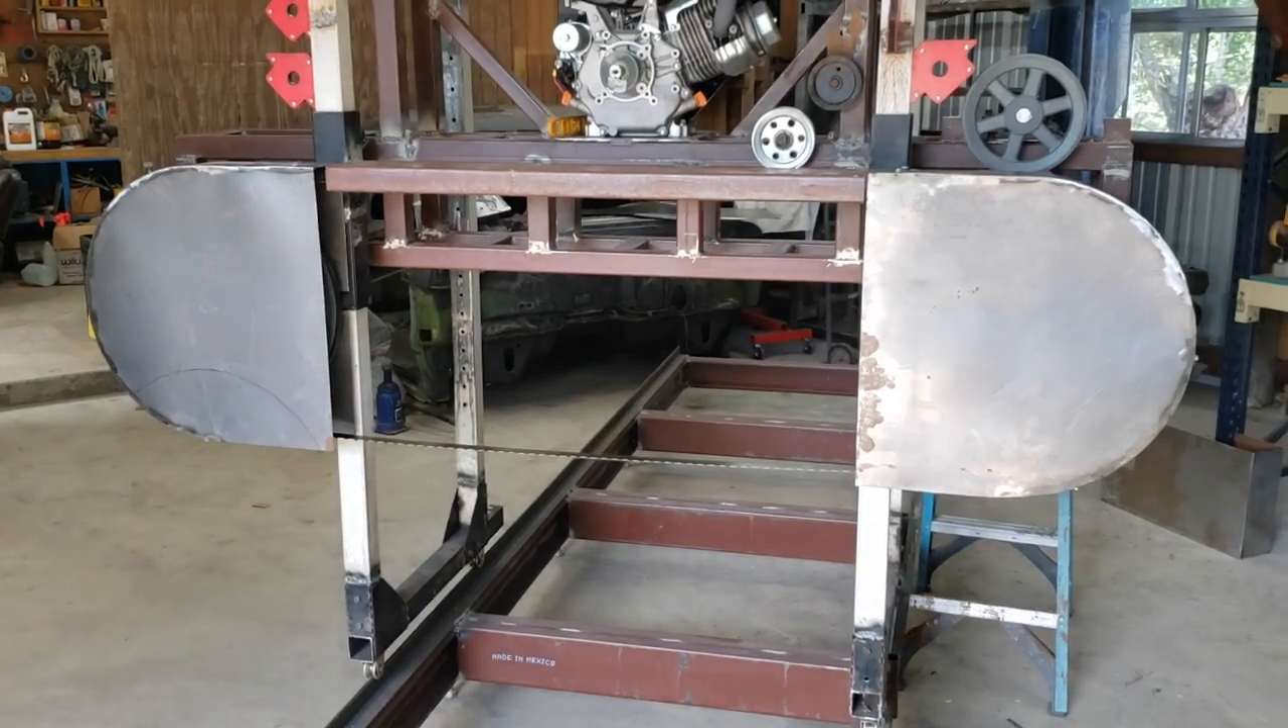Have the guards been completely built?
Yes.